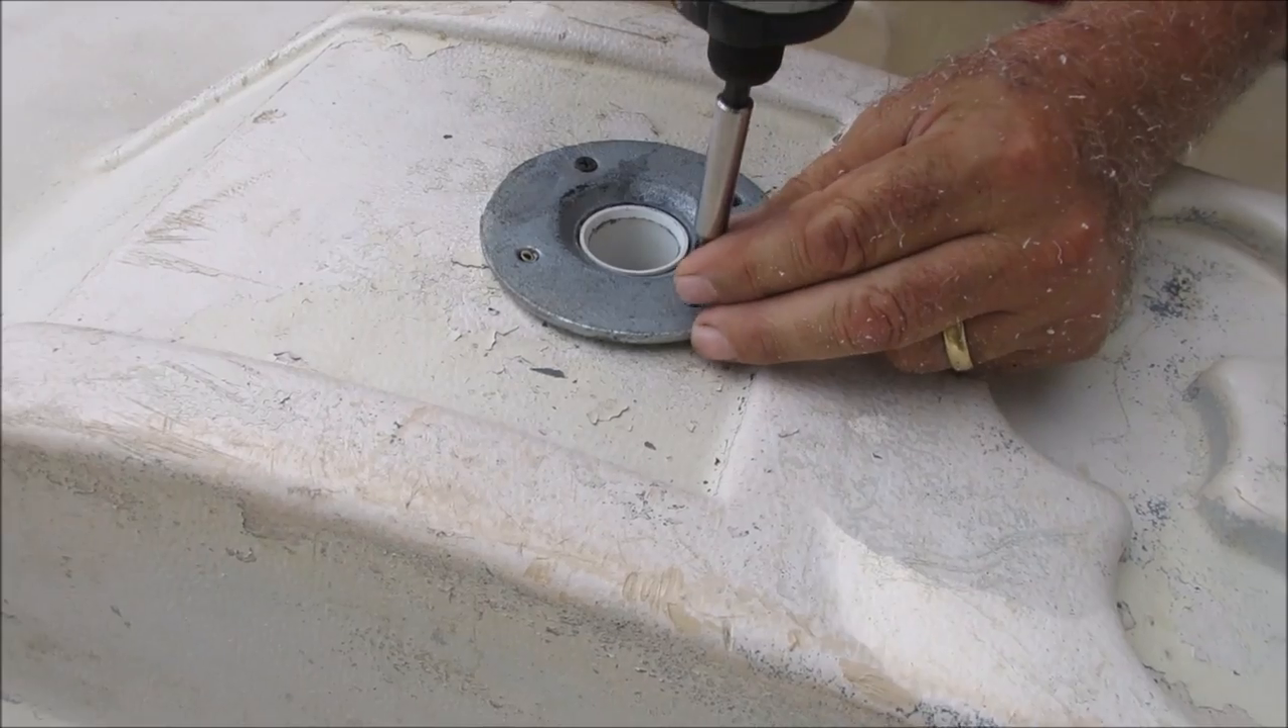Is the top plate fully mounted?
No.